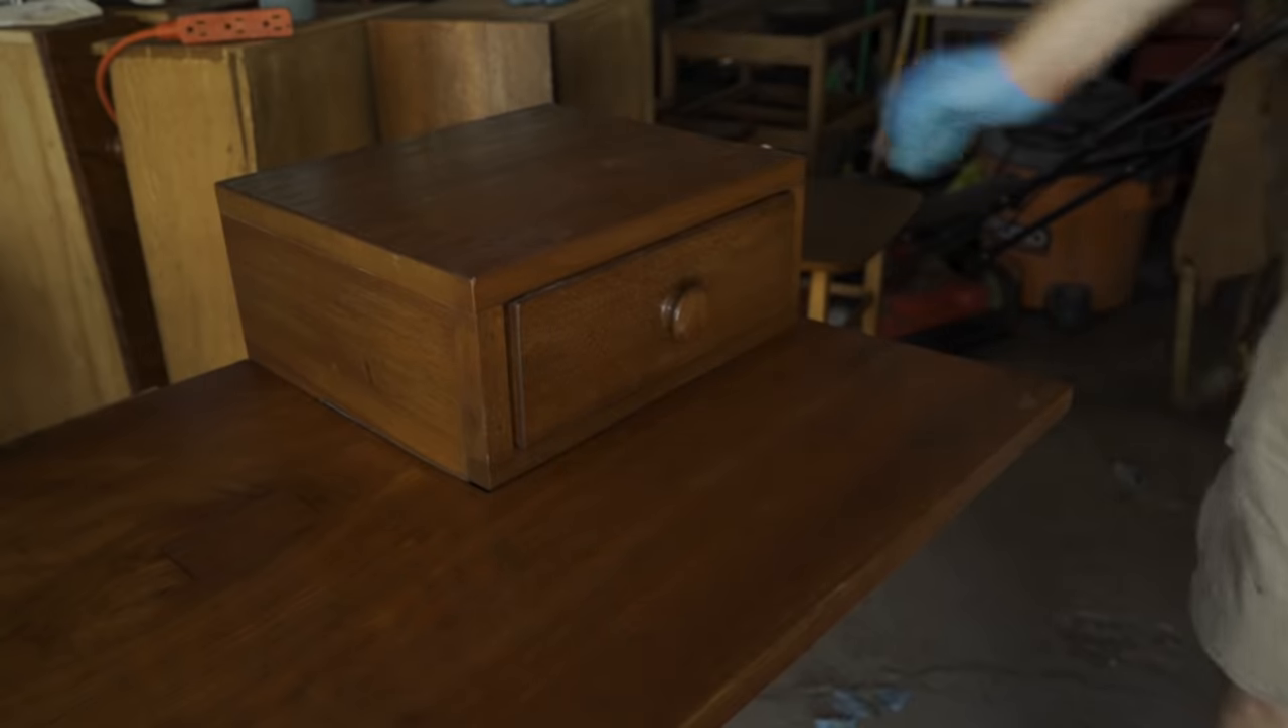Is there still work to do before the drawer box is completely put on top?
No.